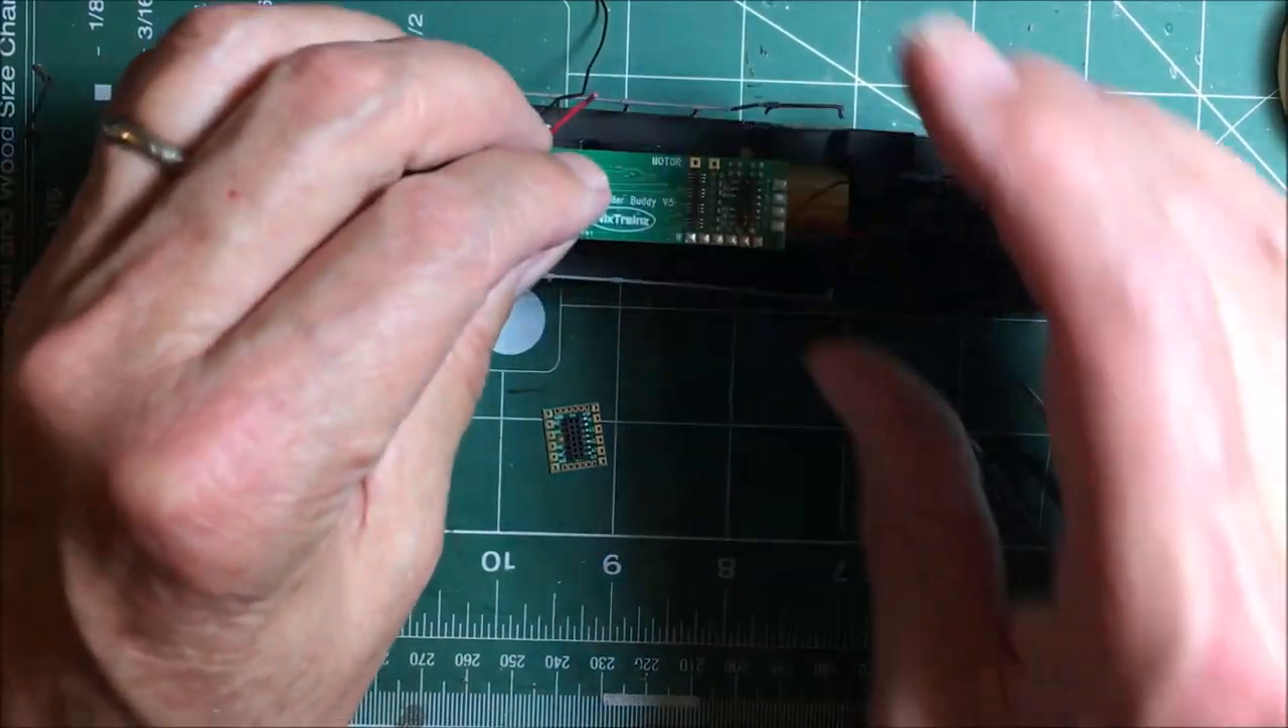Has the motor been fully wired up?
No.